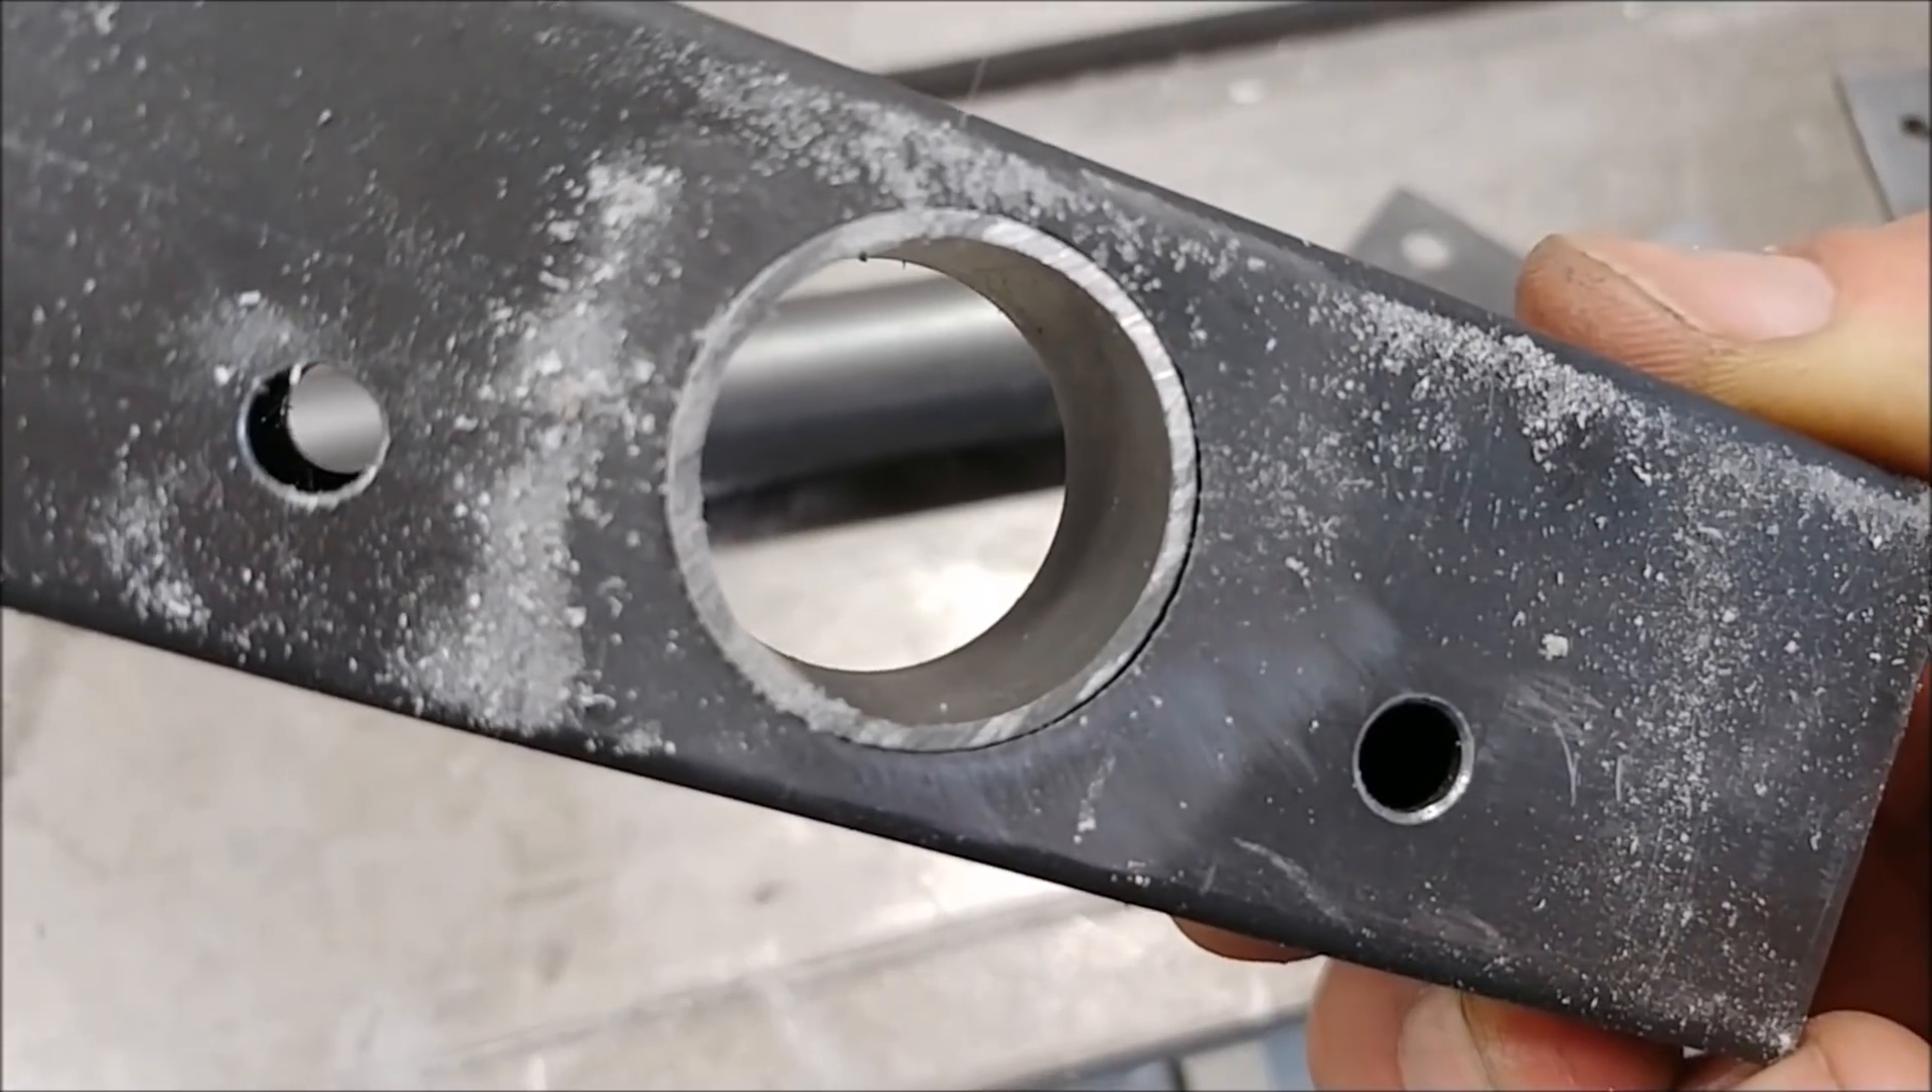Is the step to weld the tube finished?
No.